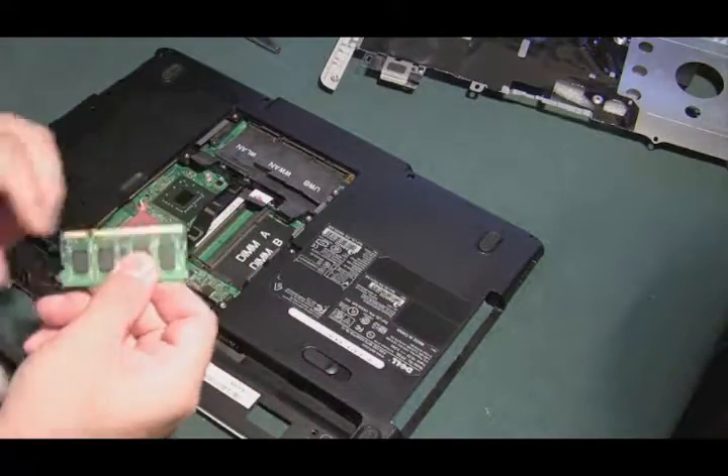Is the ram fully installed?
No.